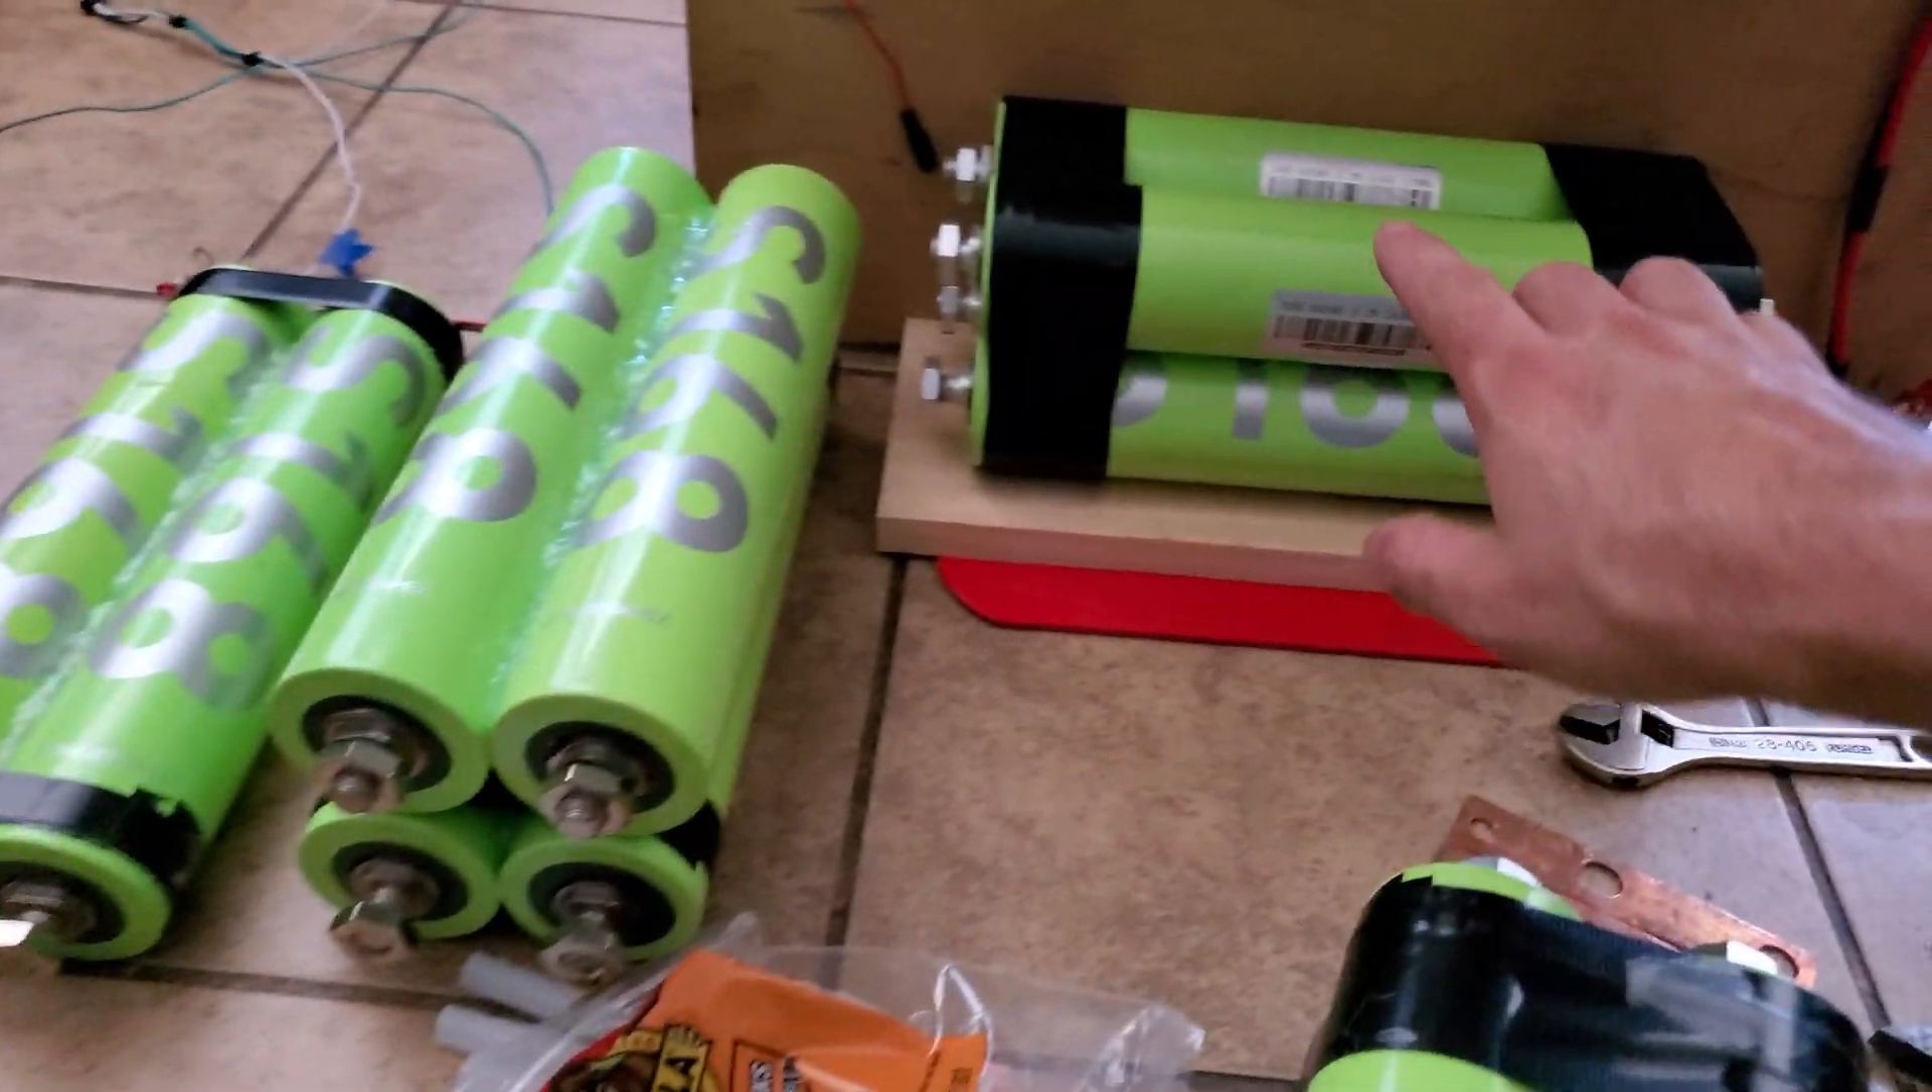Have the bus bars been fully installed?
No.